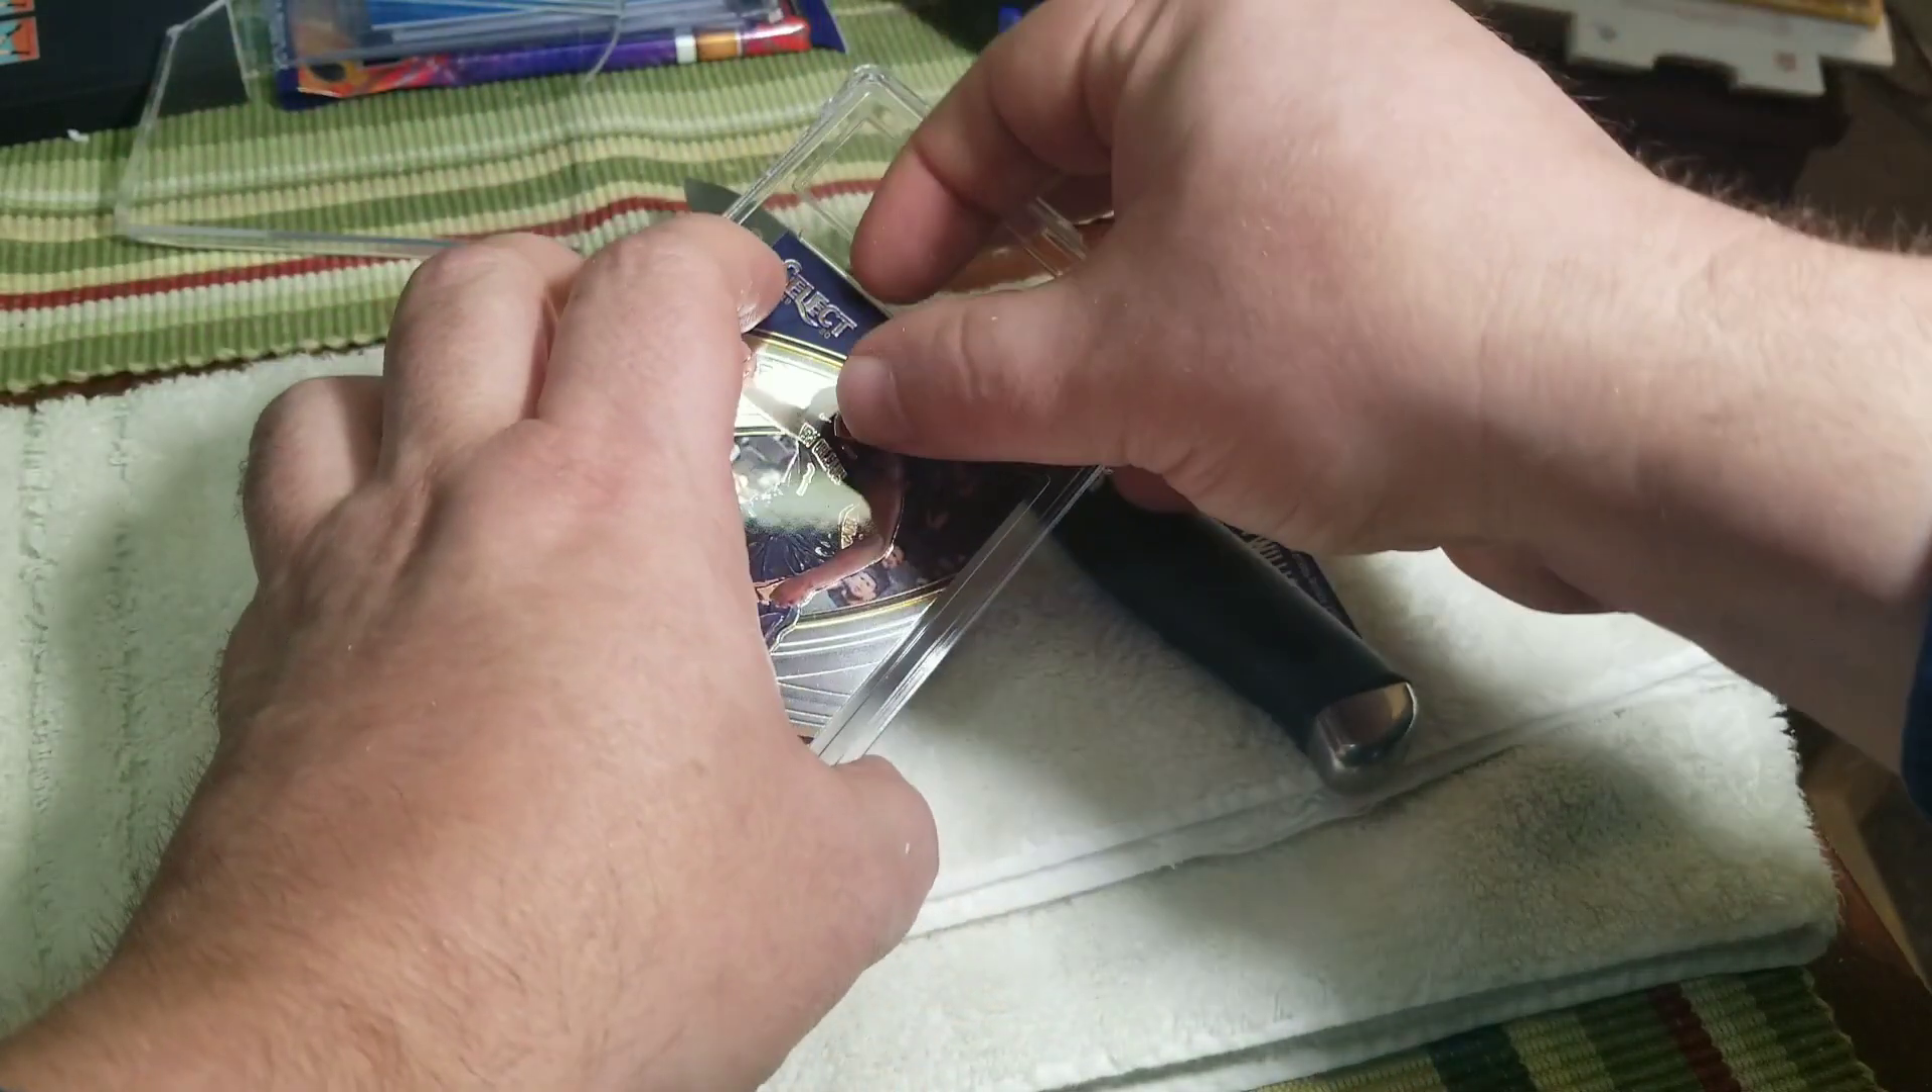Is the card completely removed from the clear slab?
No.